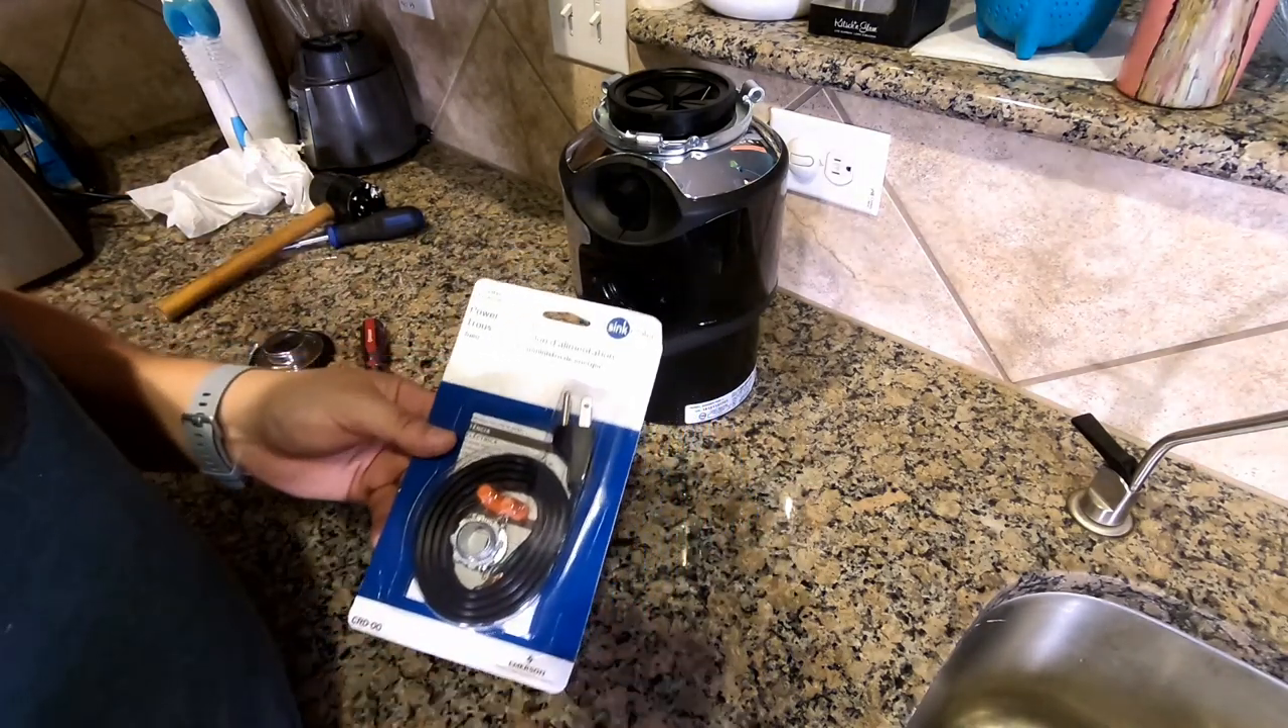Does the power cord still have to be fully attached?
Yes.